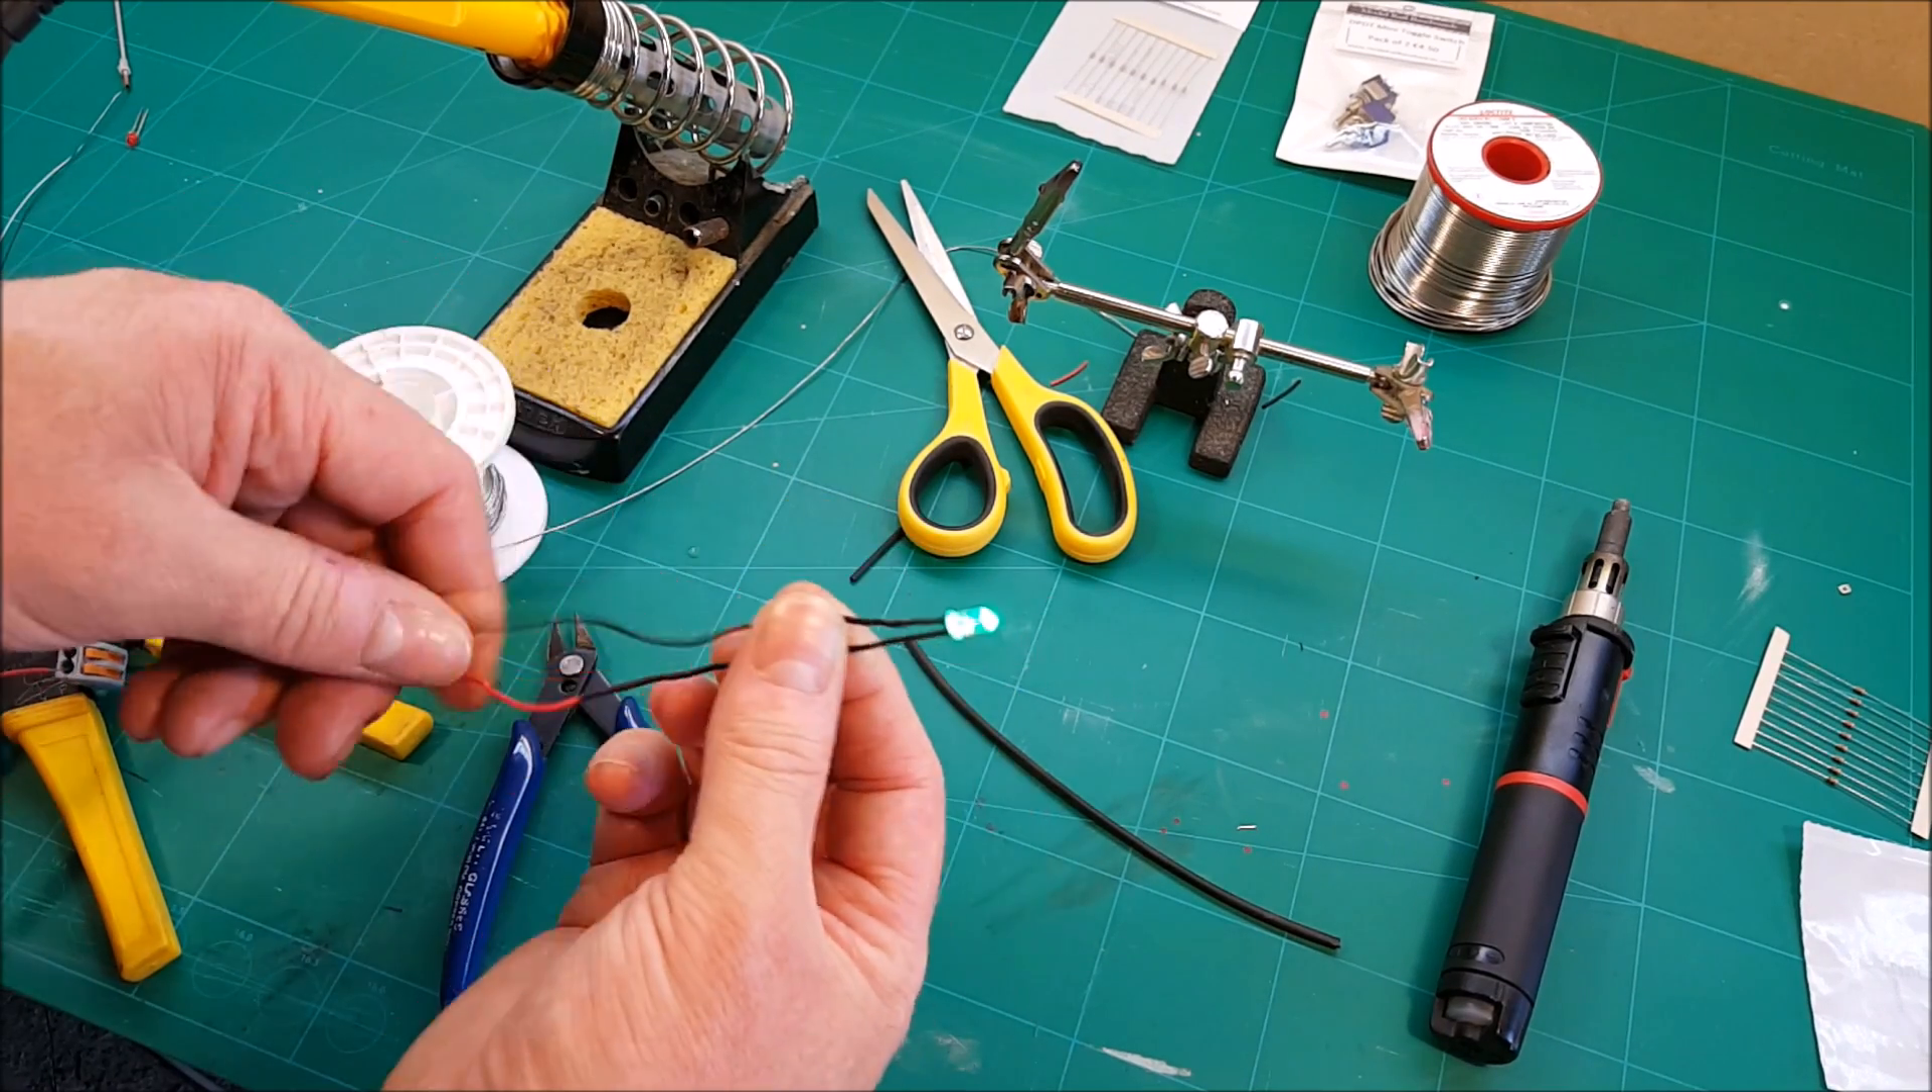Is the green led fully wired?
Yes.